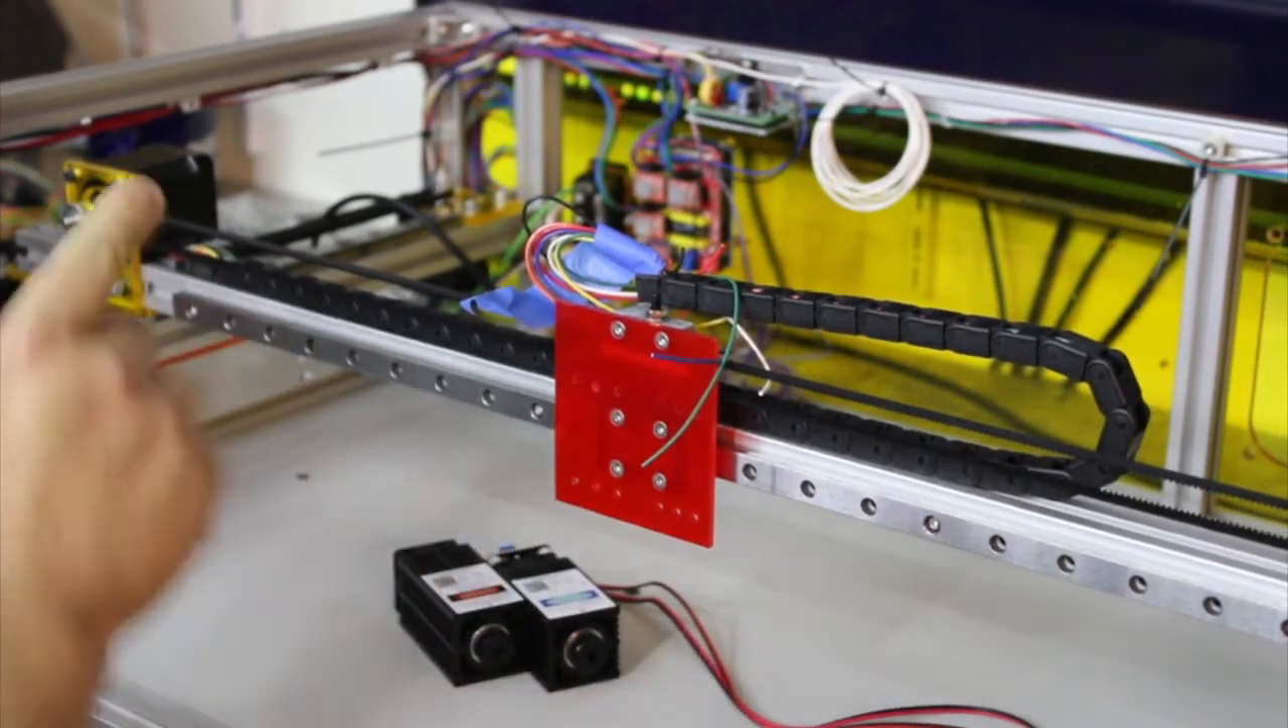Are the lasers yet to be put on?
Yes.